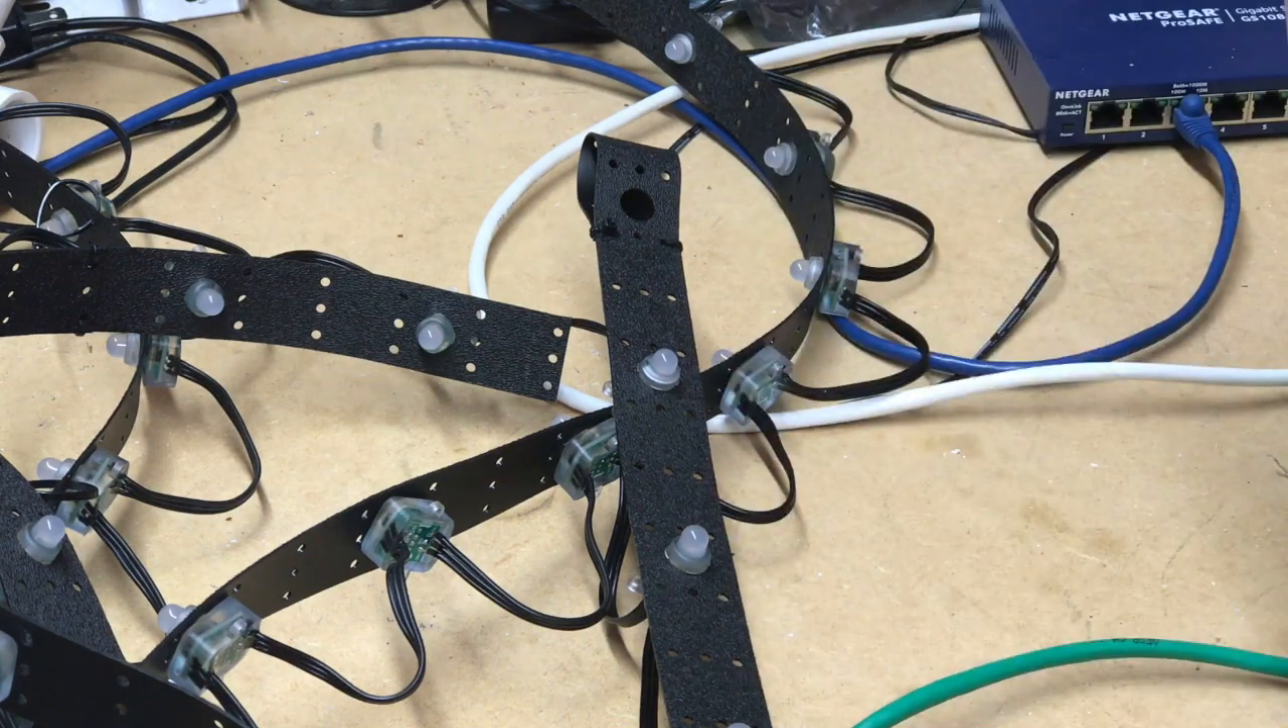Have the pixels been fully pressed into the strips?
Yes.